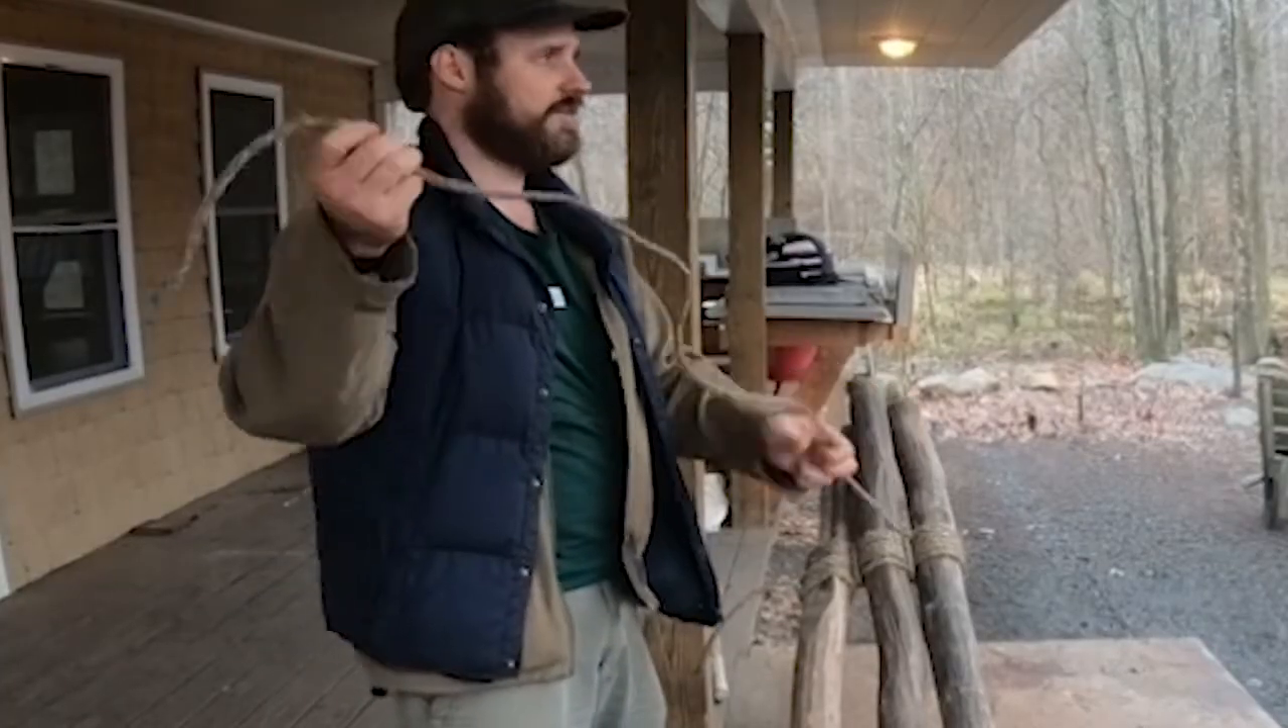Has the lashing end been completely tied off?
No.